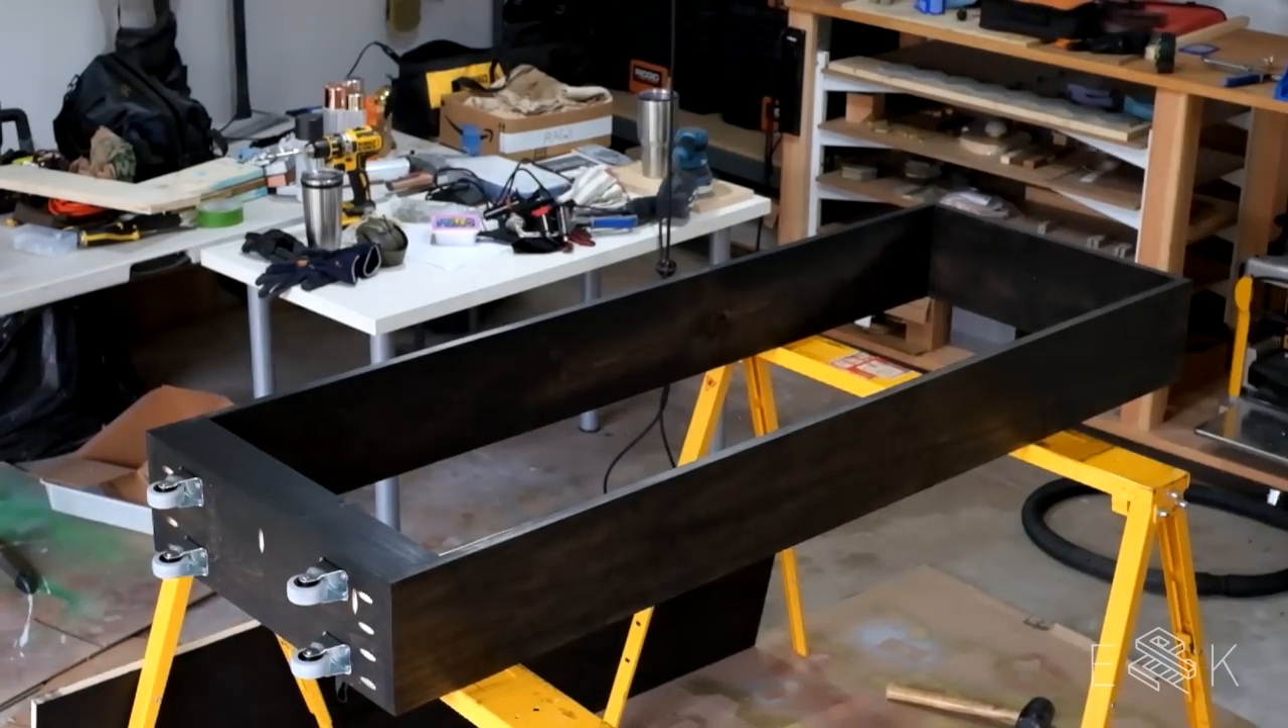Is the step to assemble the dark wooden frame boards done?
Yes.